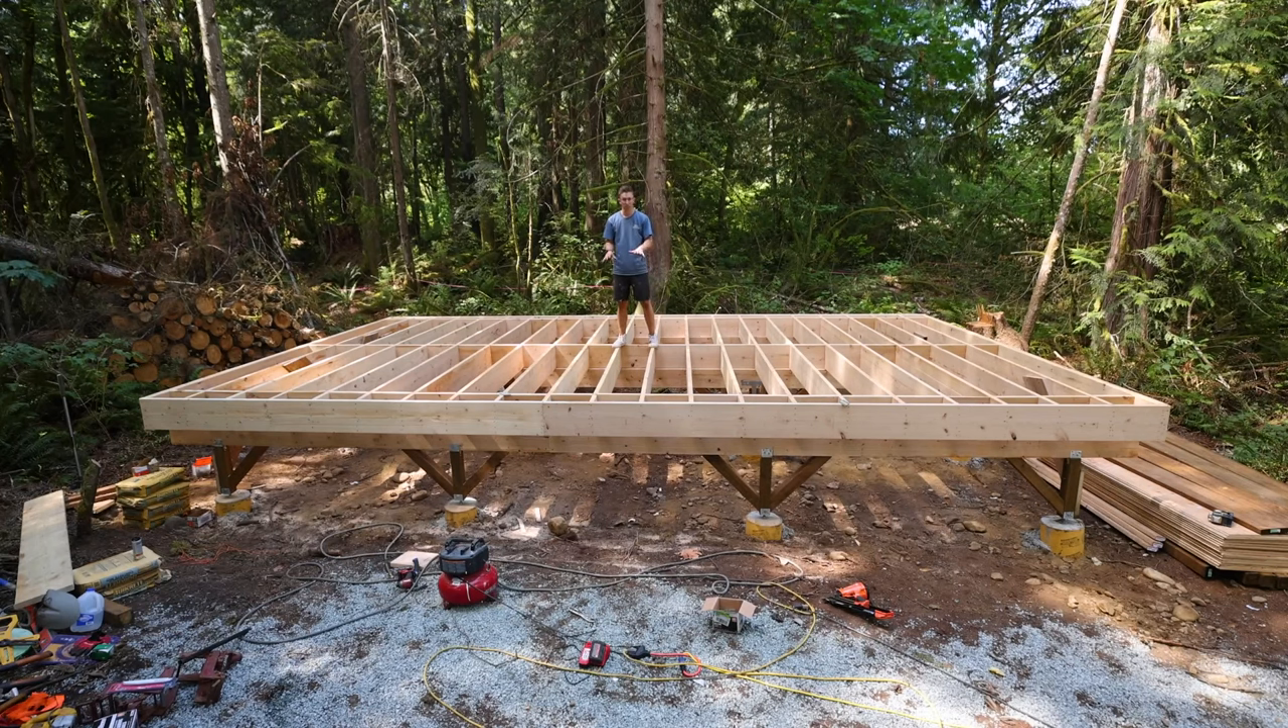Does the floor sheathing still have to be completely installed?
Yes.